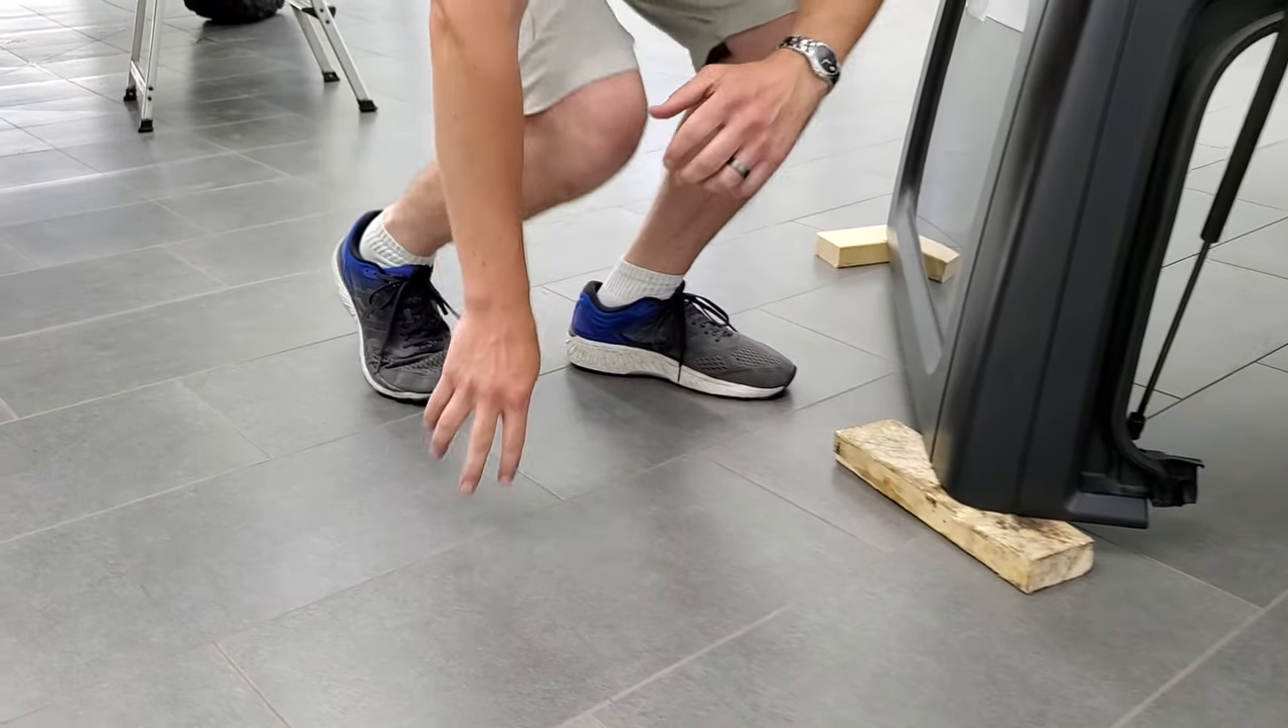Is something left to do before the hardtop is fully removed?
No.